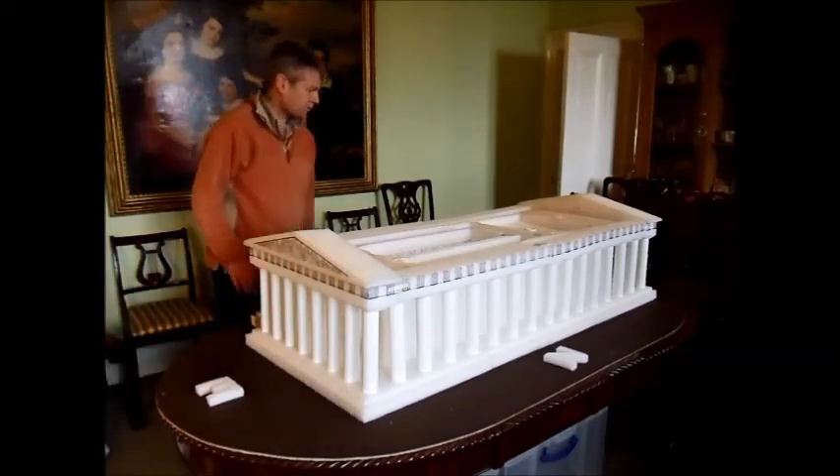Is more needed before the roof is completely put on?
Yes.